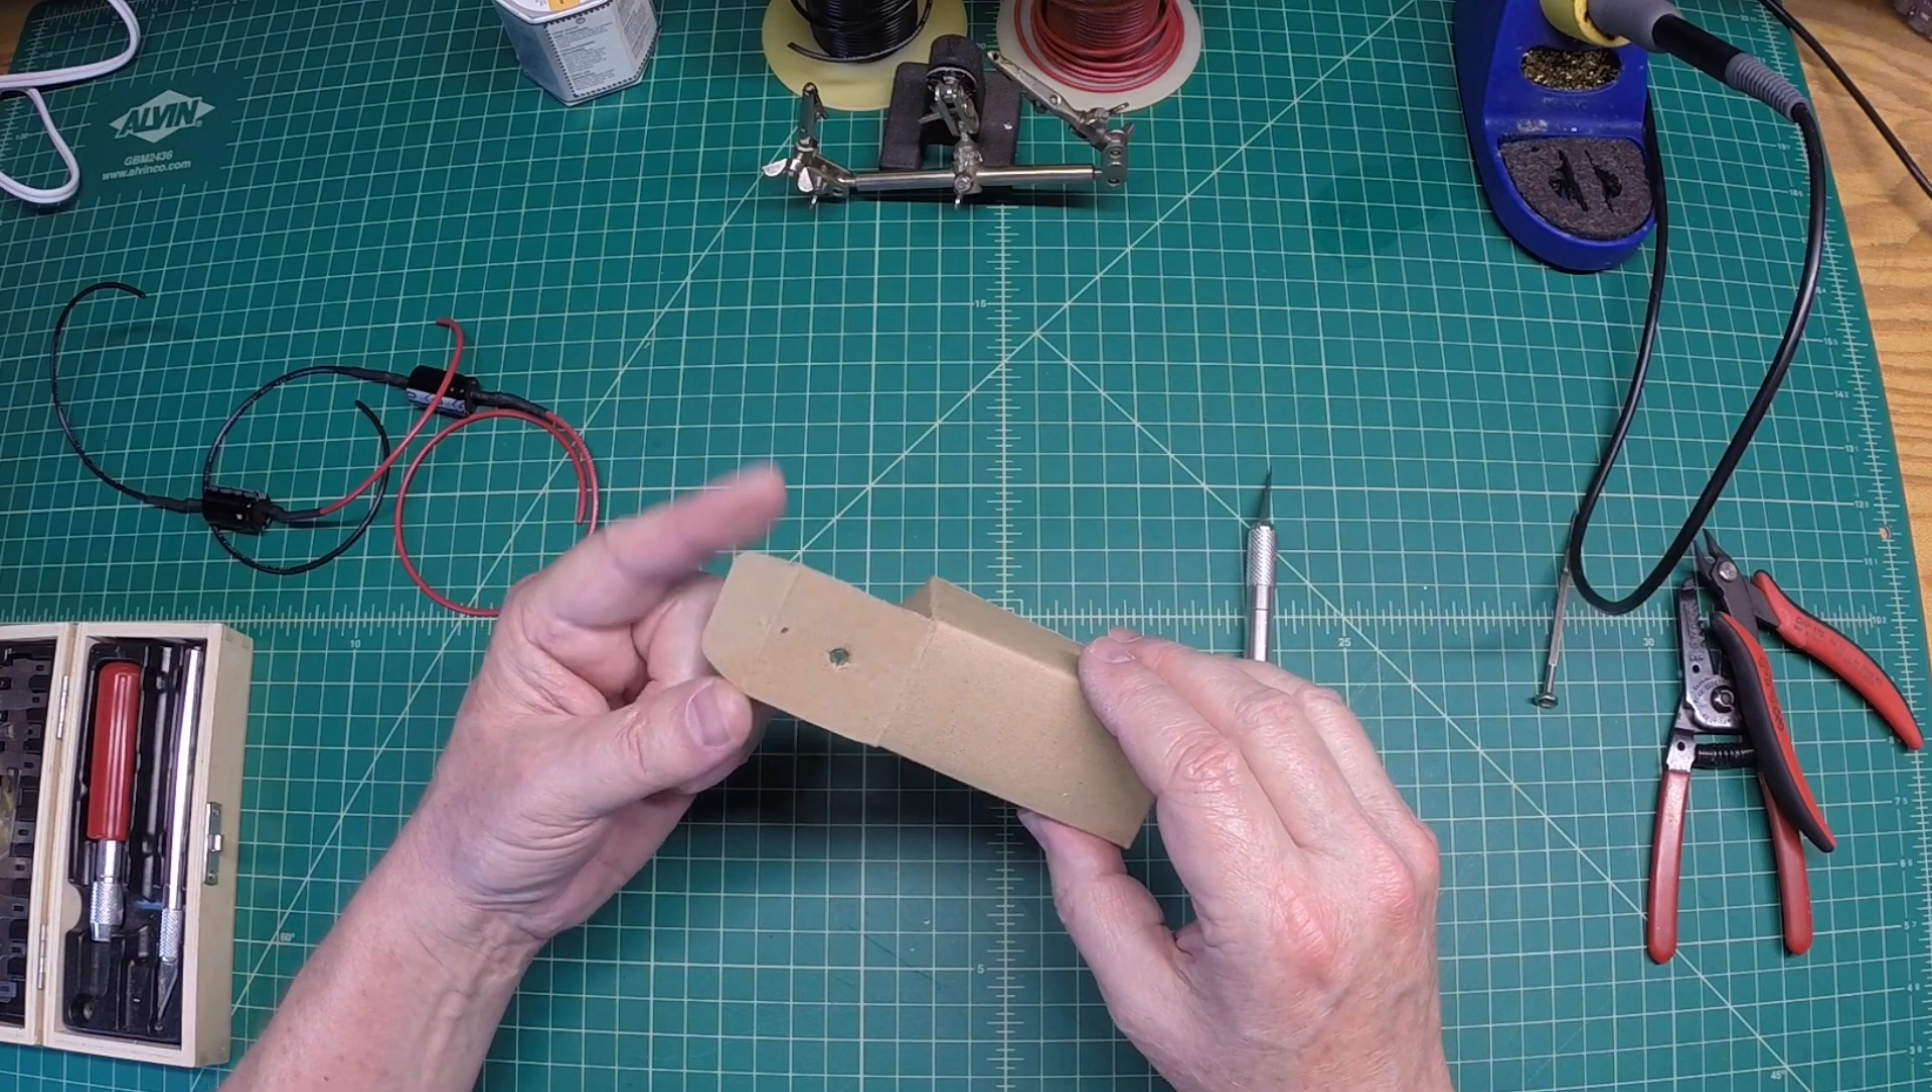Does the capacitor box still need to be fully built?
Yes.